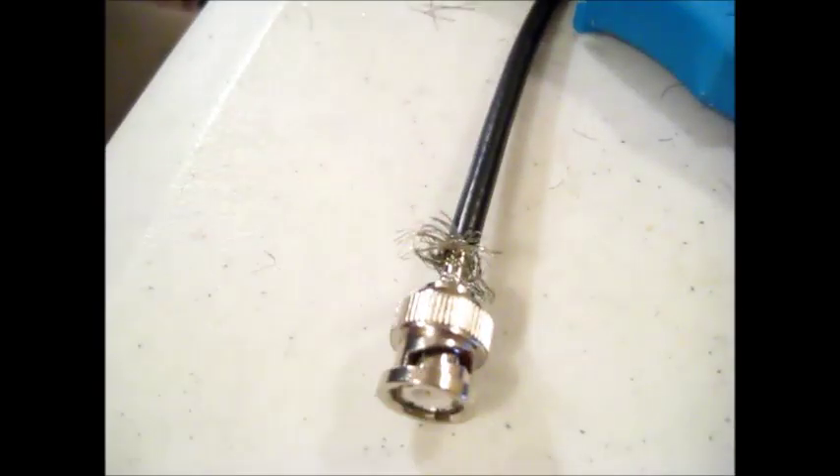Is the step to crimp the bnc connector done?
No.